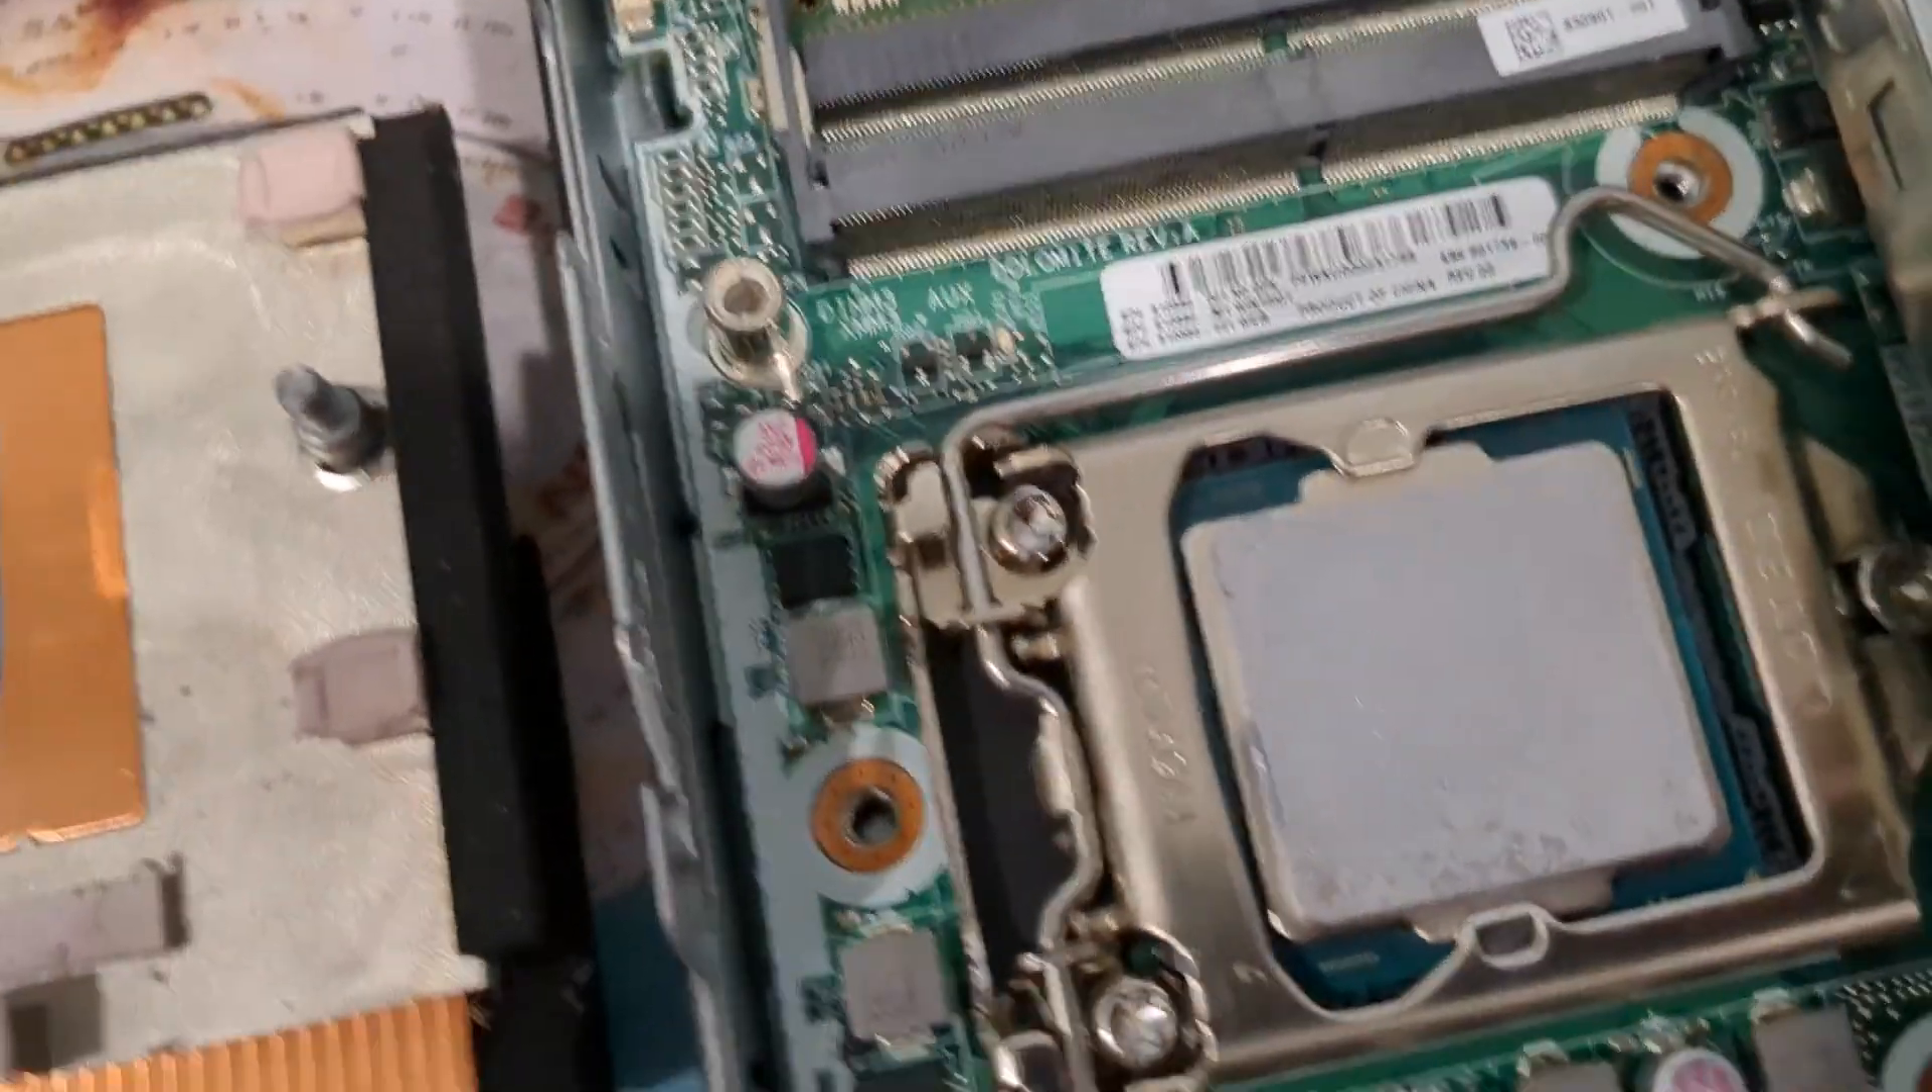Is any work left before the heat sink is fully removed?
No.